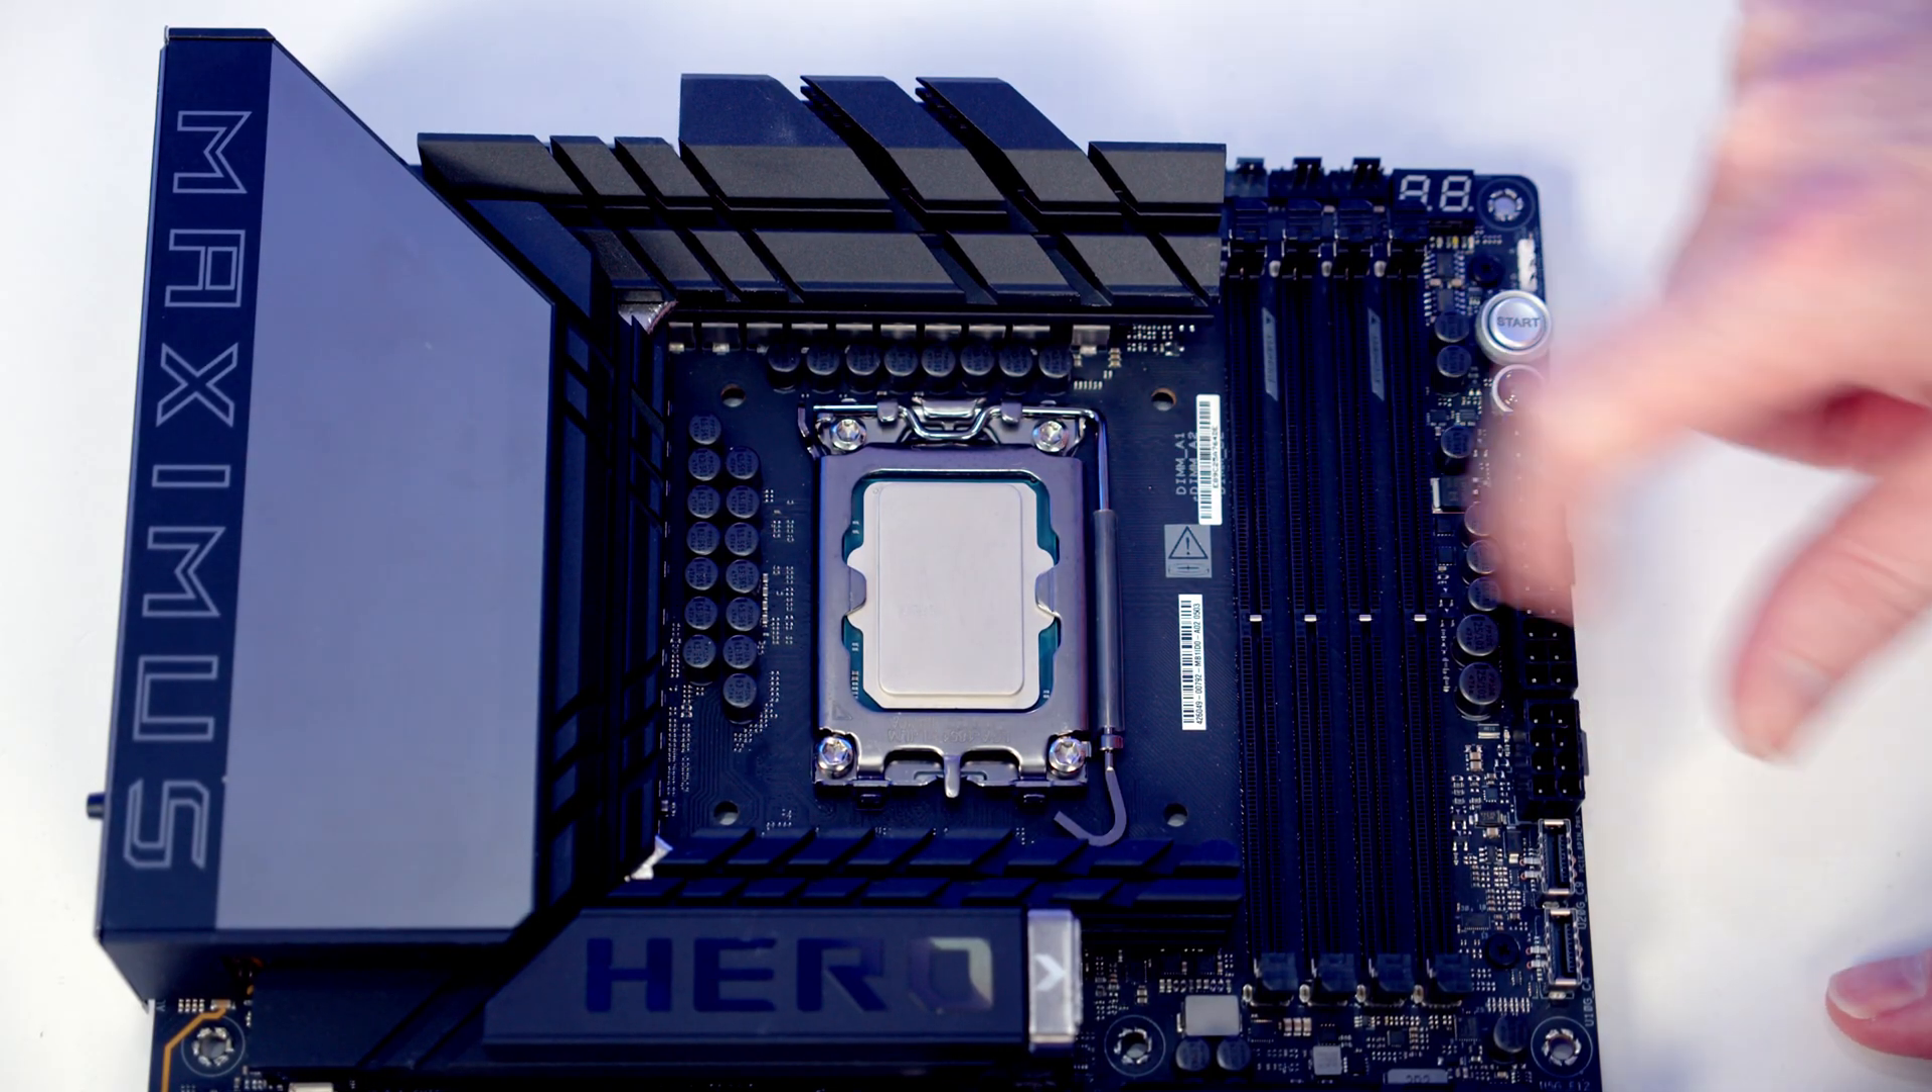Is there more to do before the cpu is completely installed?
No.